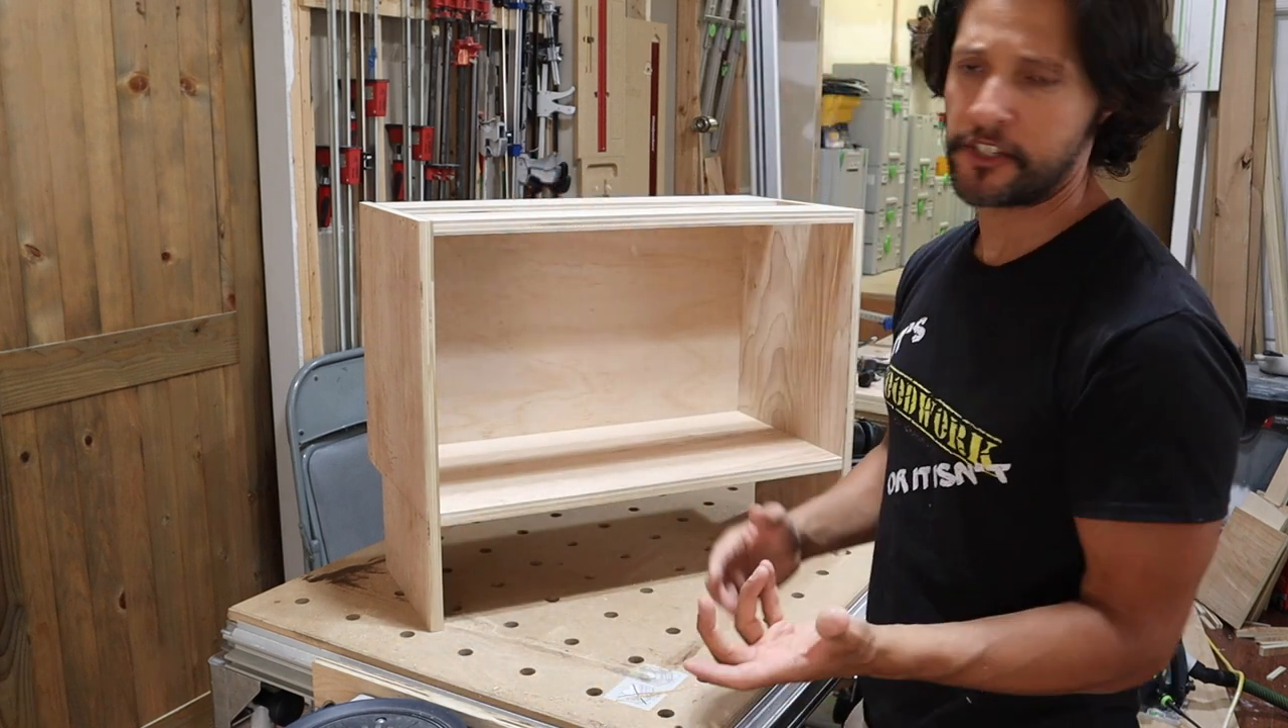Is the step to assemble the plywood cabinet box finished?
Yes.